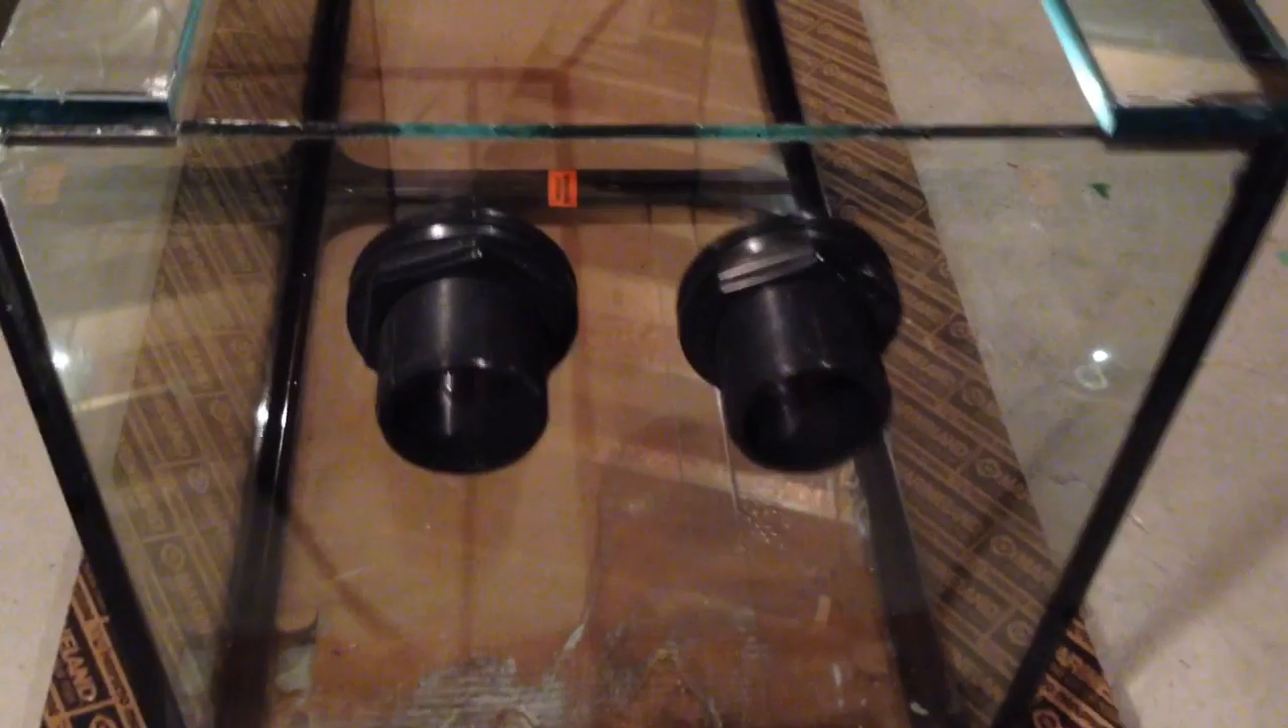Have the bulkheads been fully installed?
Yes.